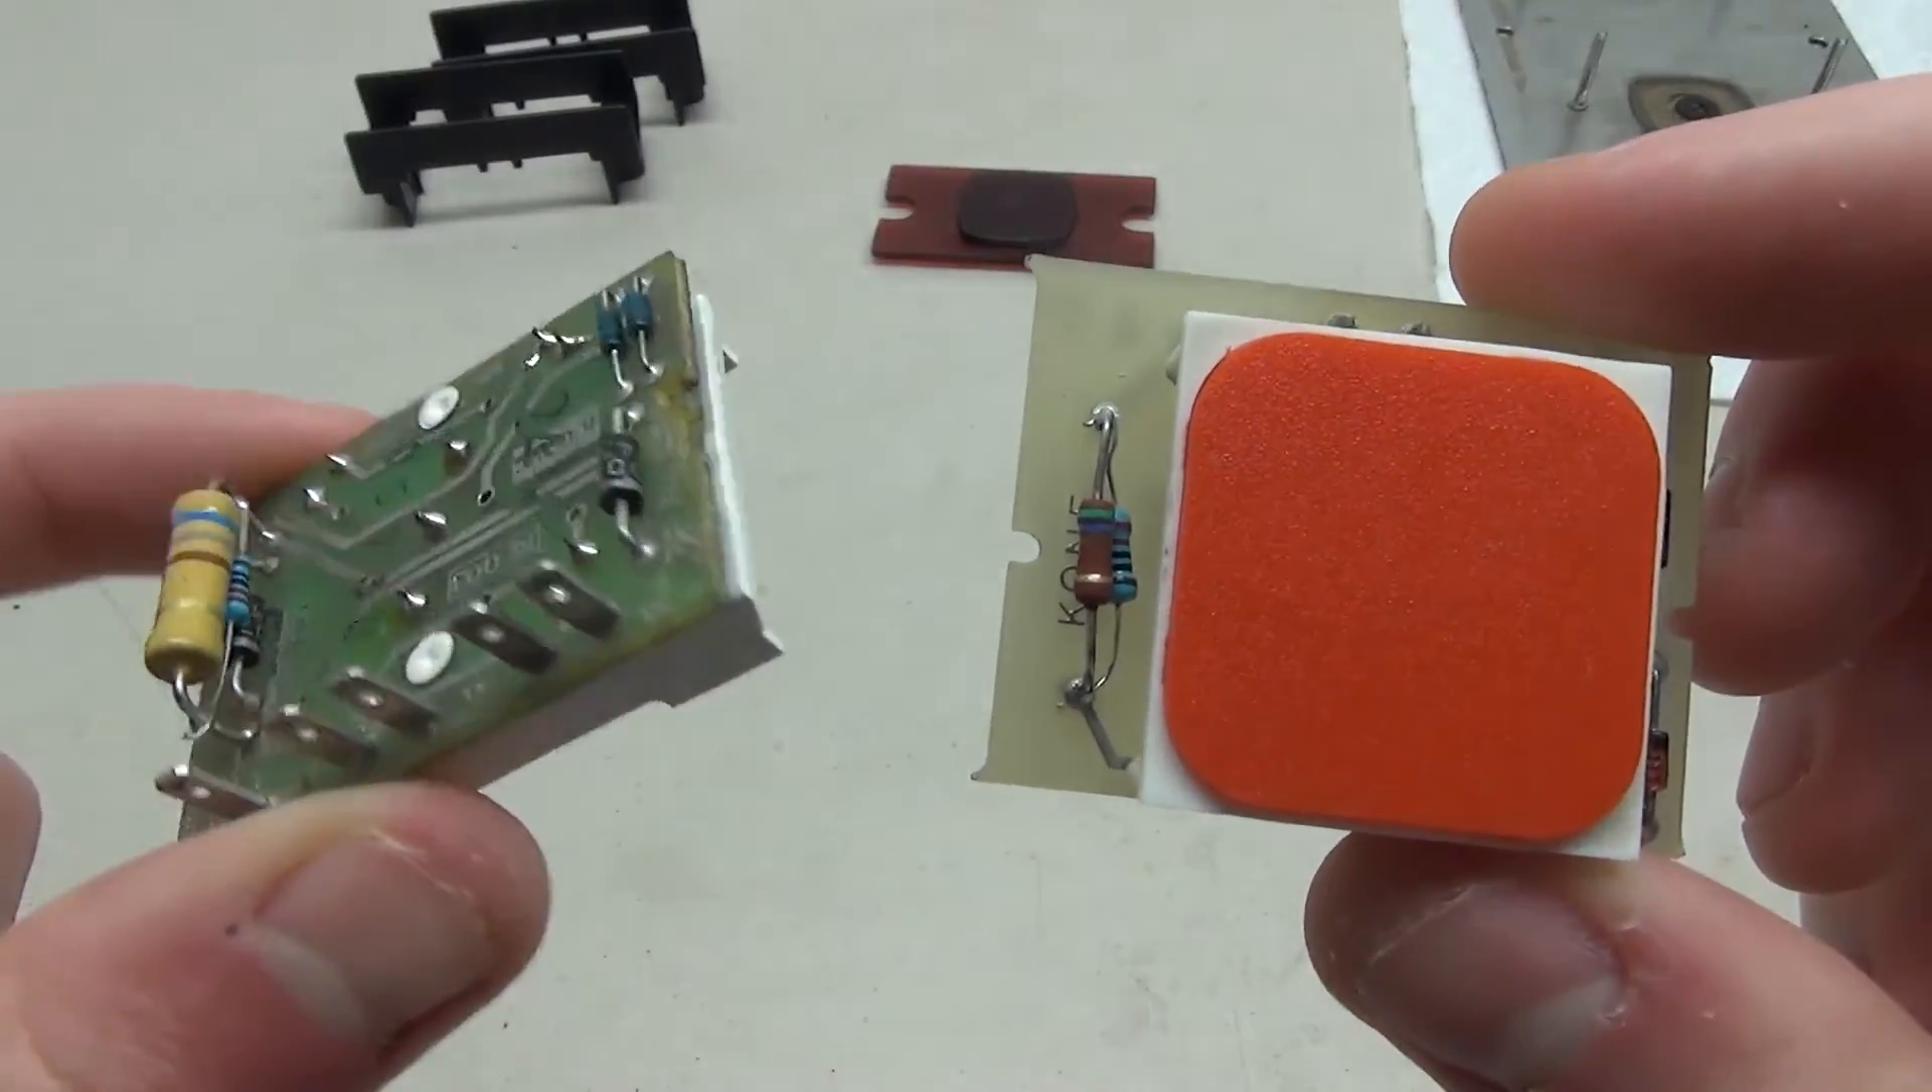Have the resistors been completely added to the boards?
Yes.